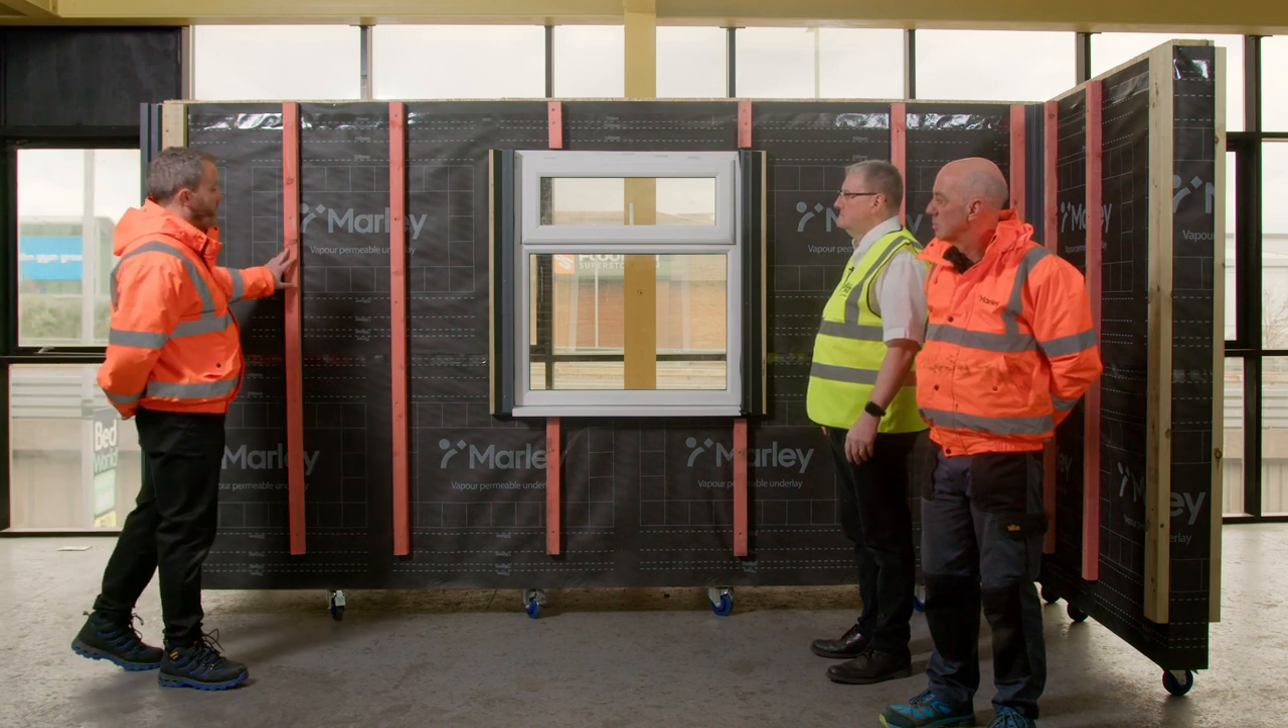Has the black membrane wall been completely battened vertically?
Yes.